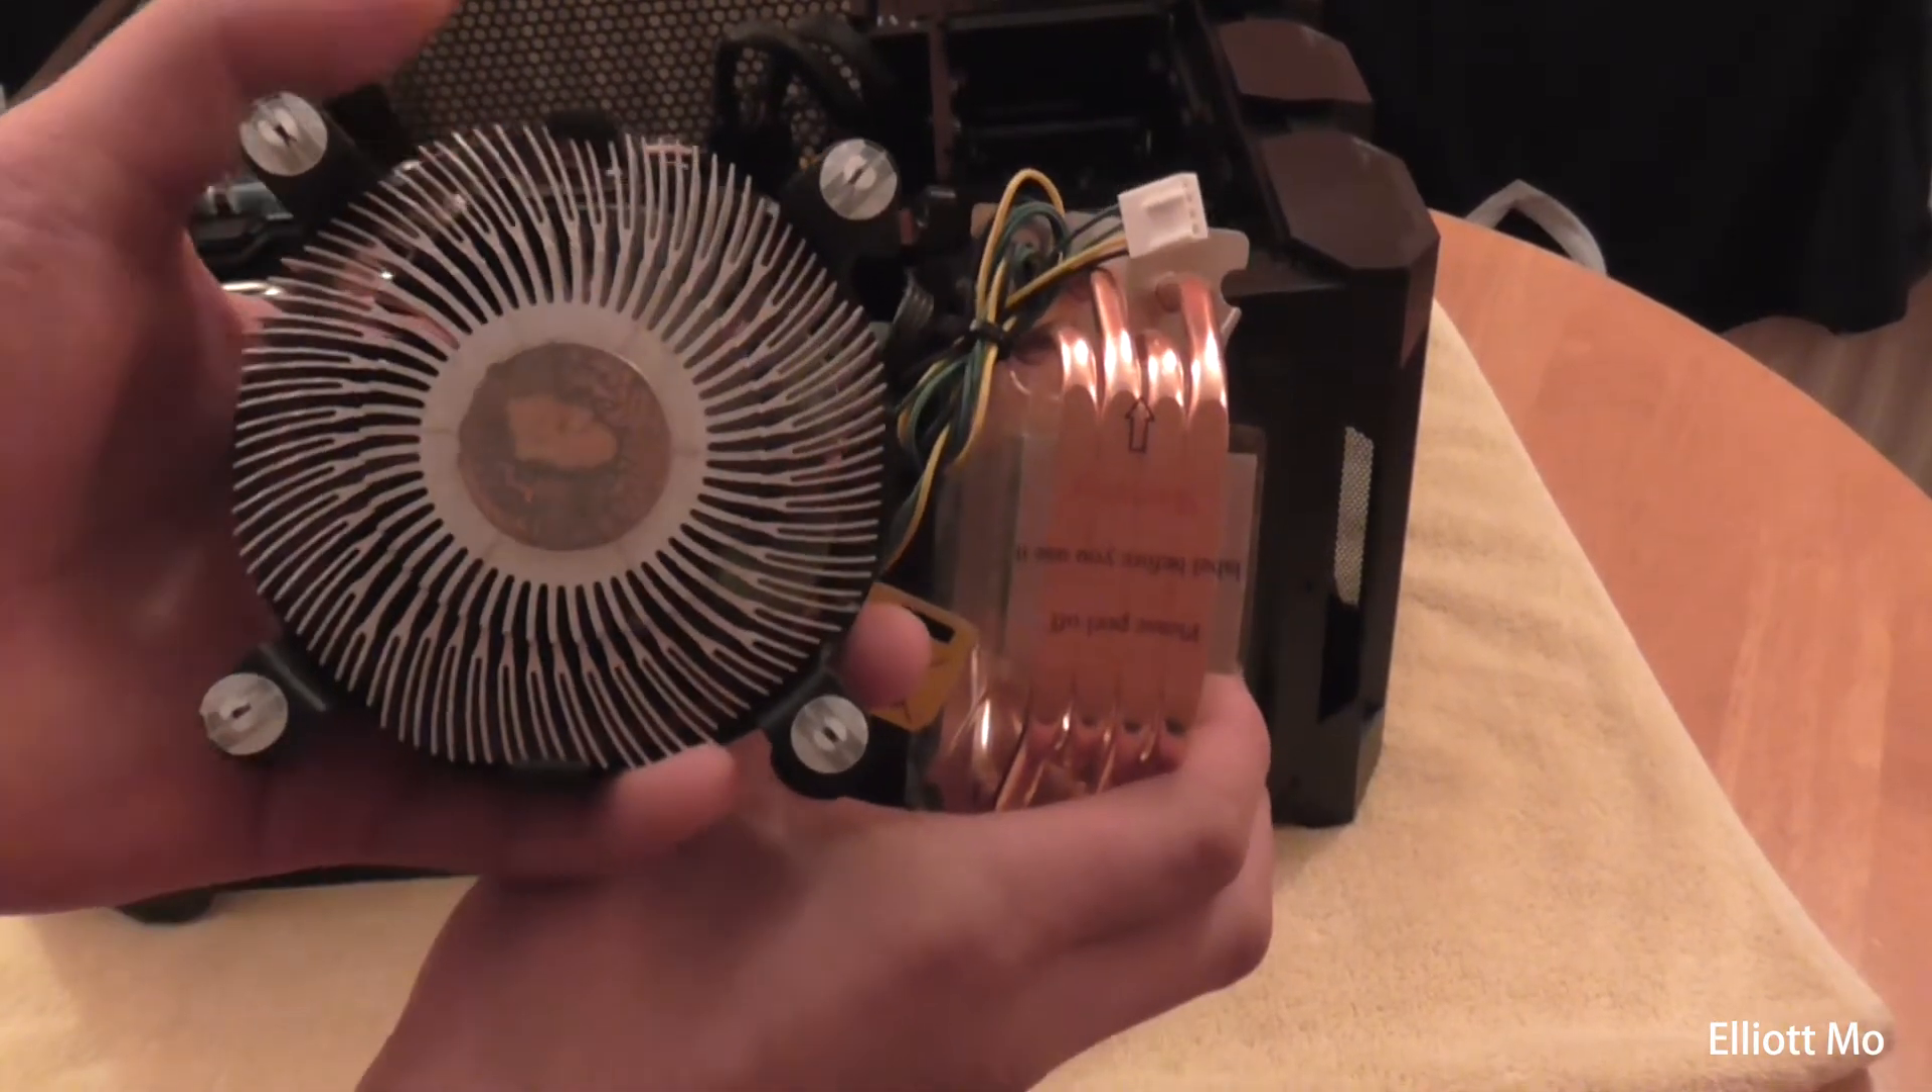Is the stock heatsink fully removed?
Yes.